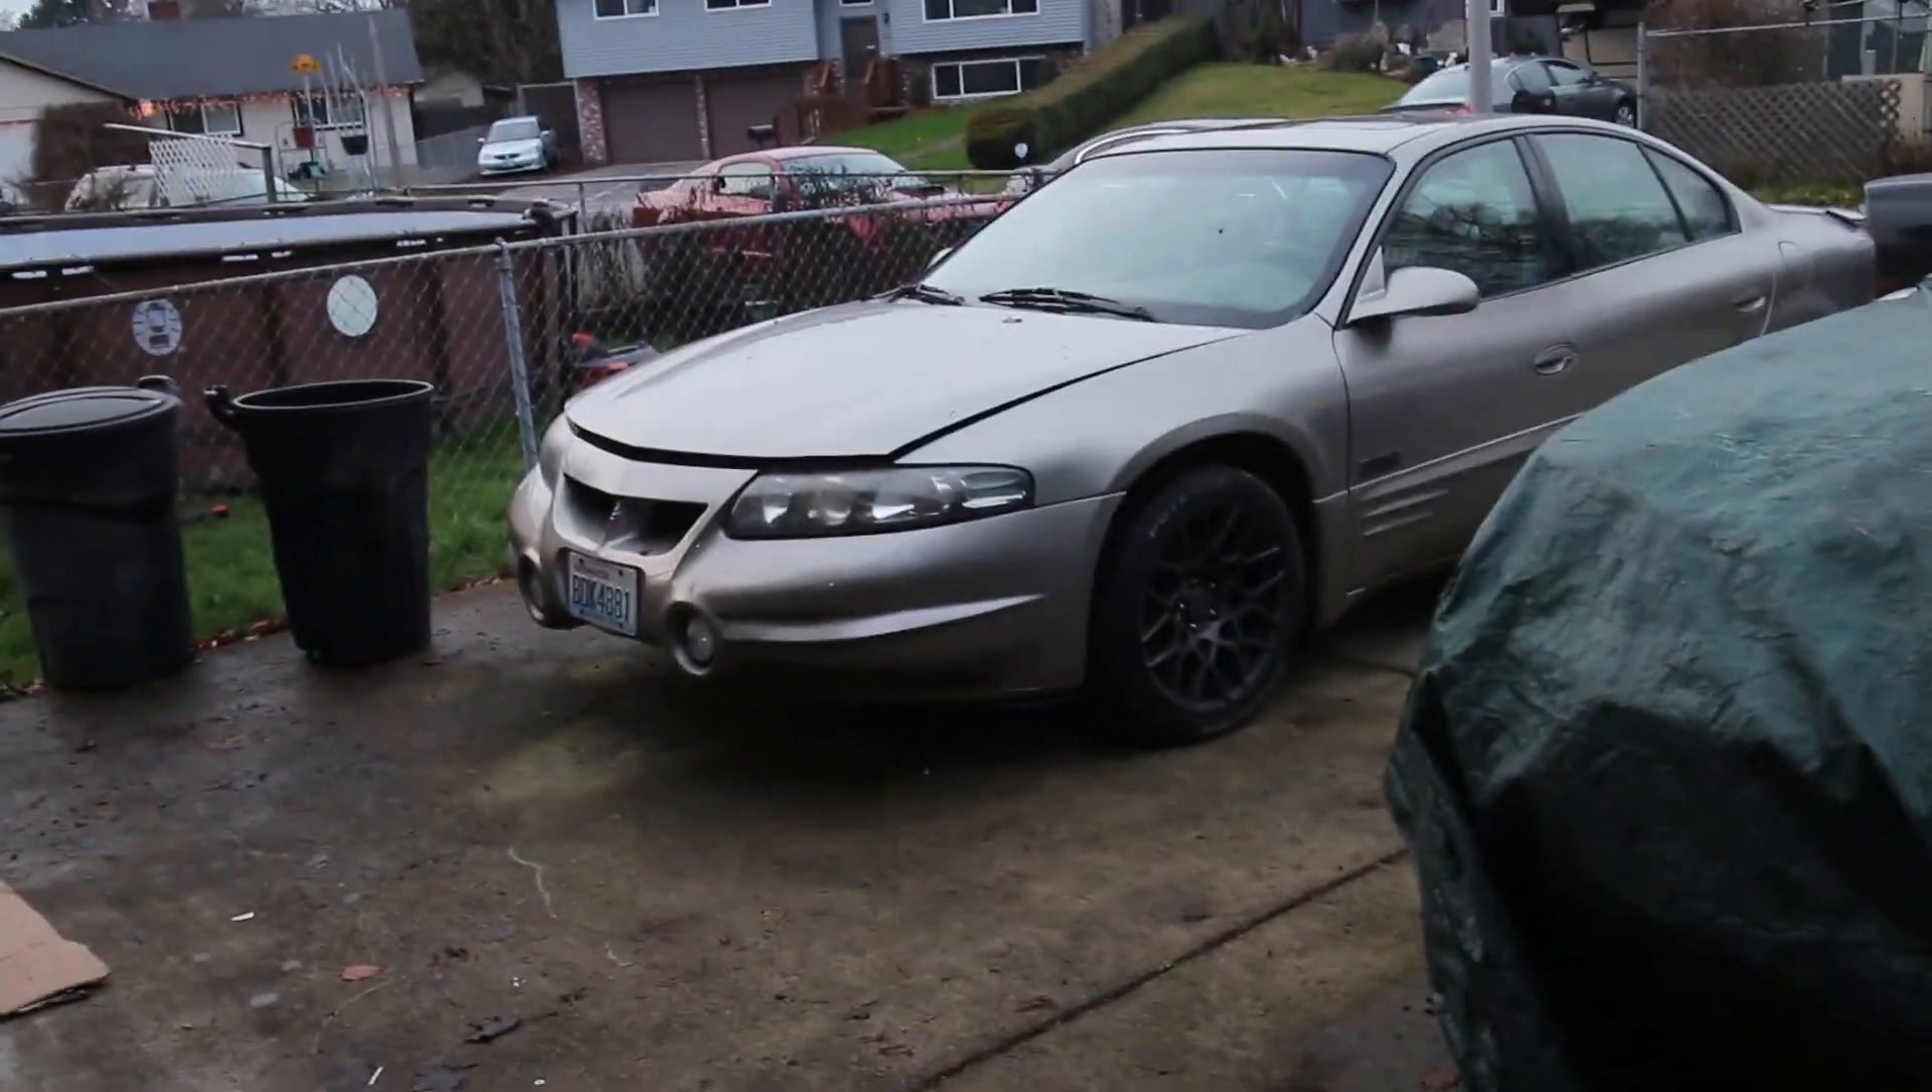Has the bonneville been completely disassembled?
No.